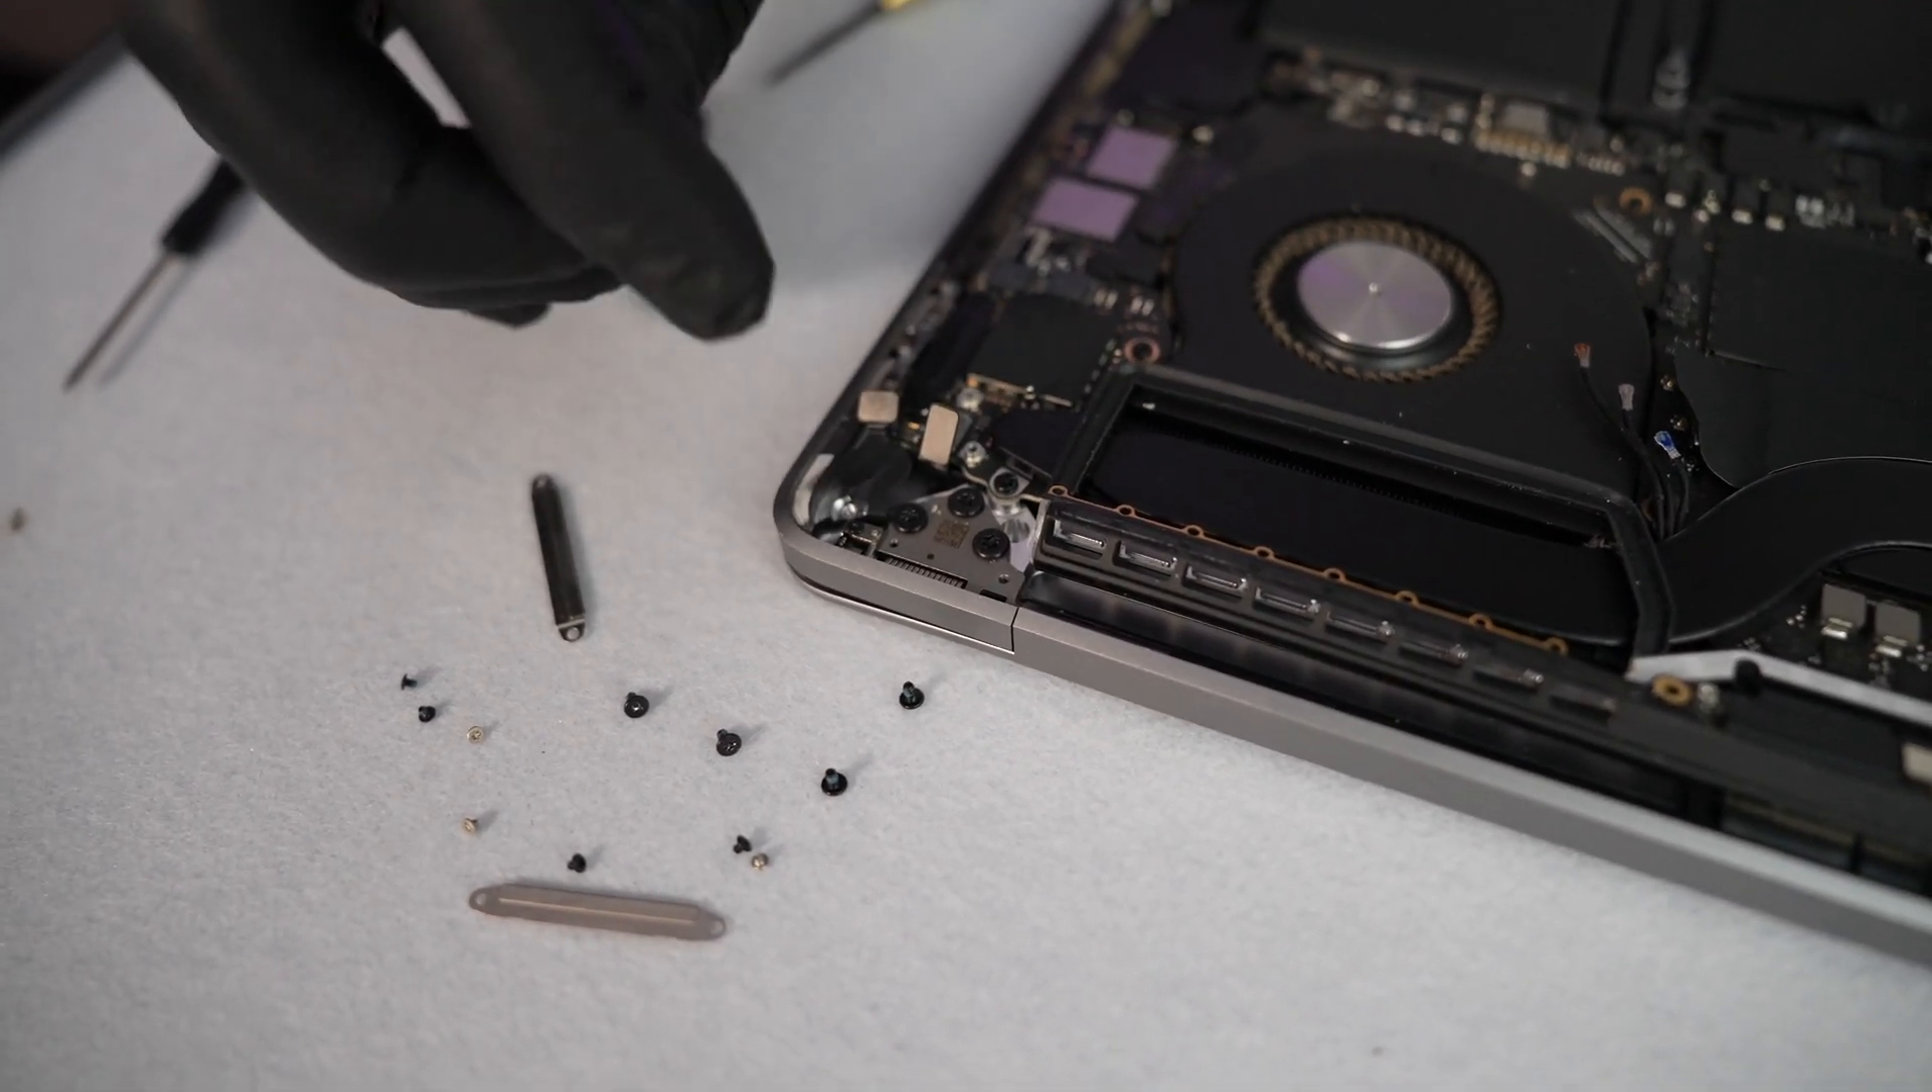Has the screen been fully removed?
No.